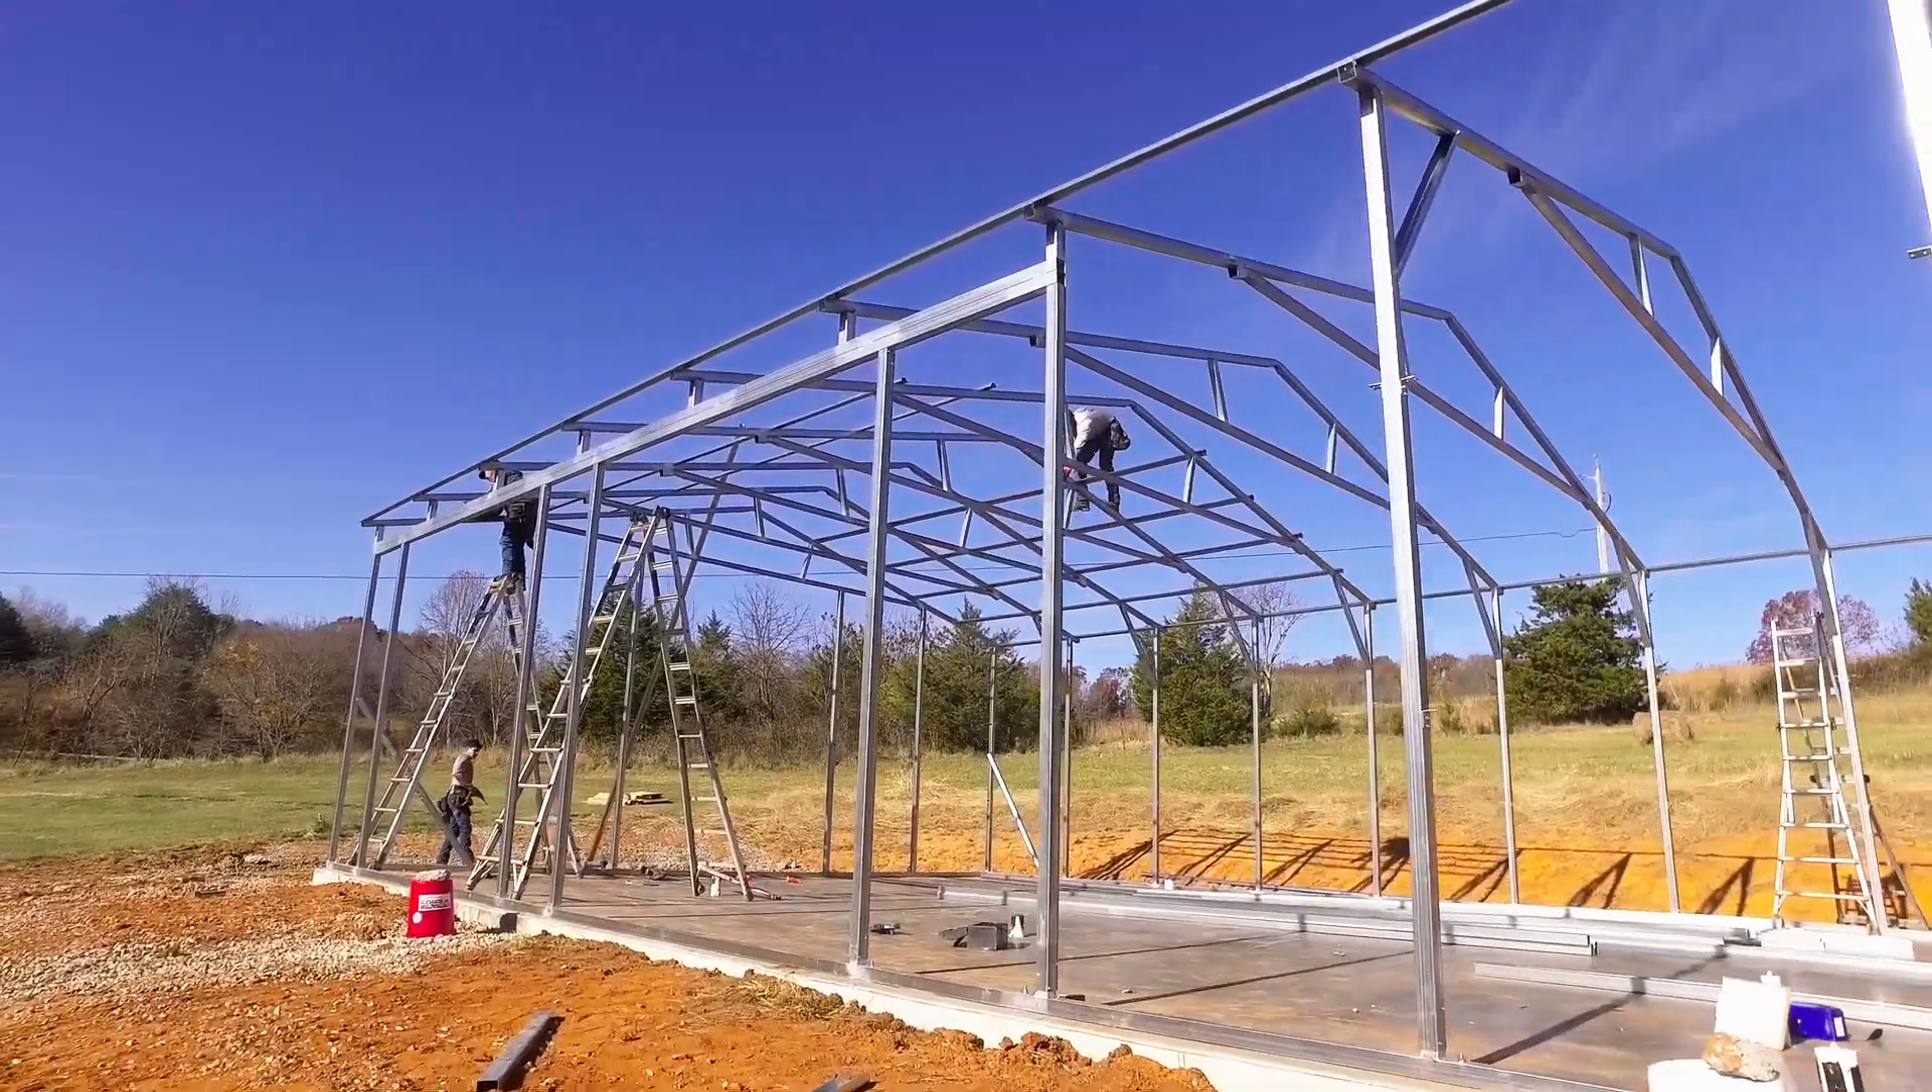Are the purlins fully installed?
No.